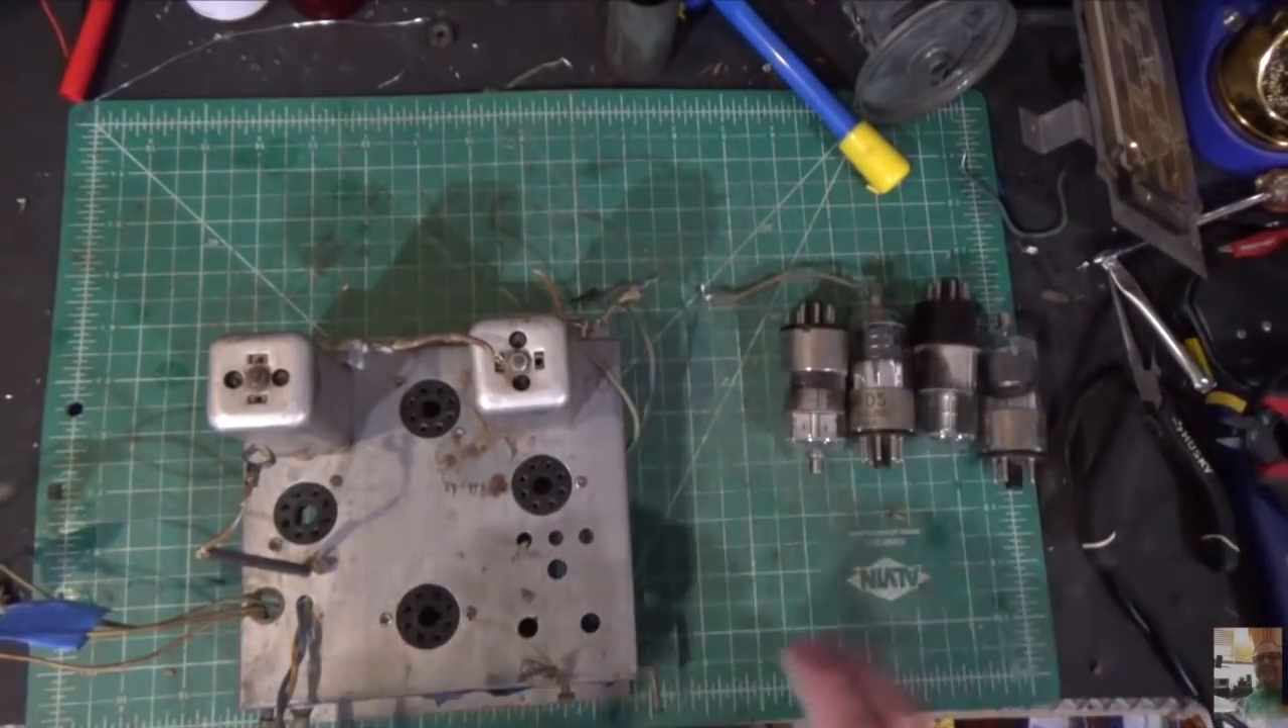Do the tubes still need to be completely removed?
No.